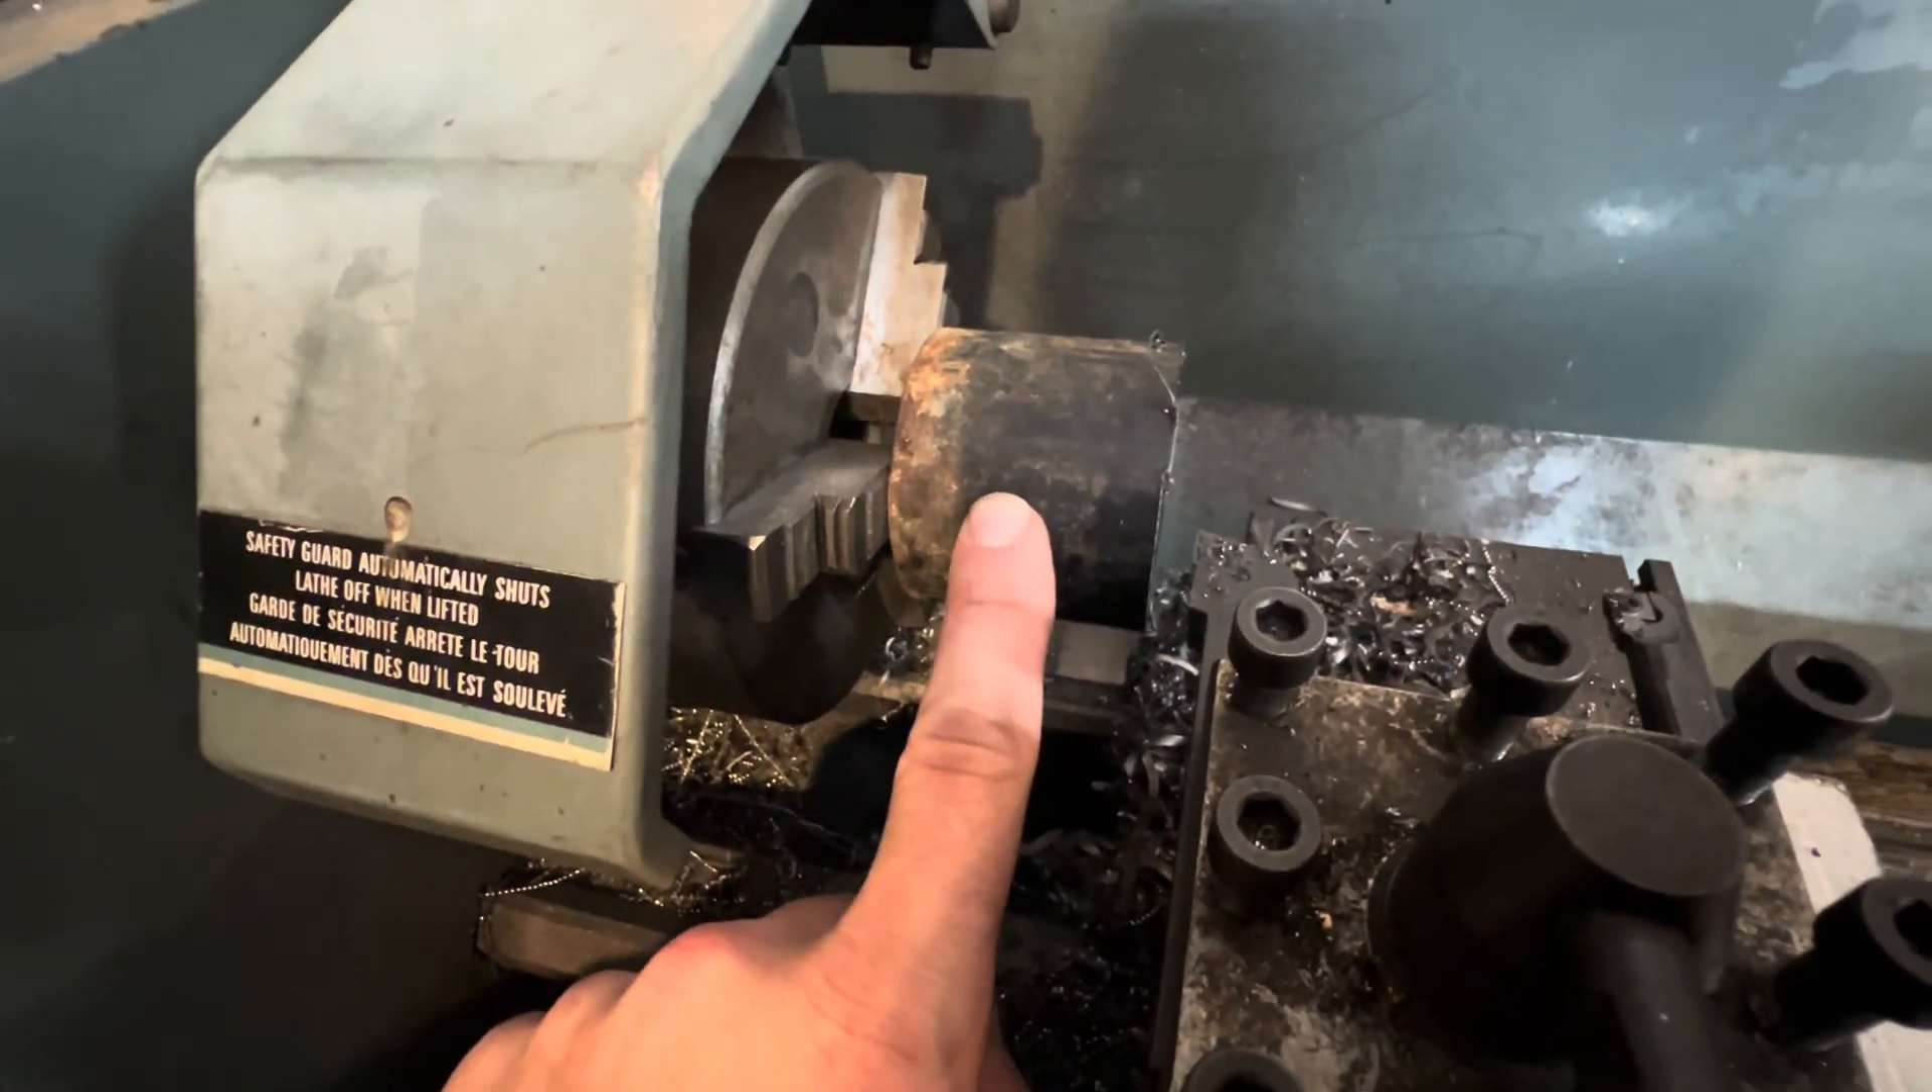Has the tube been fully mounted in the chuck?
Yes.